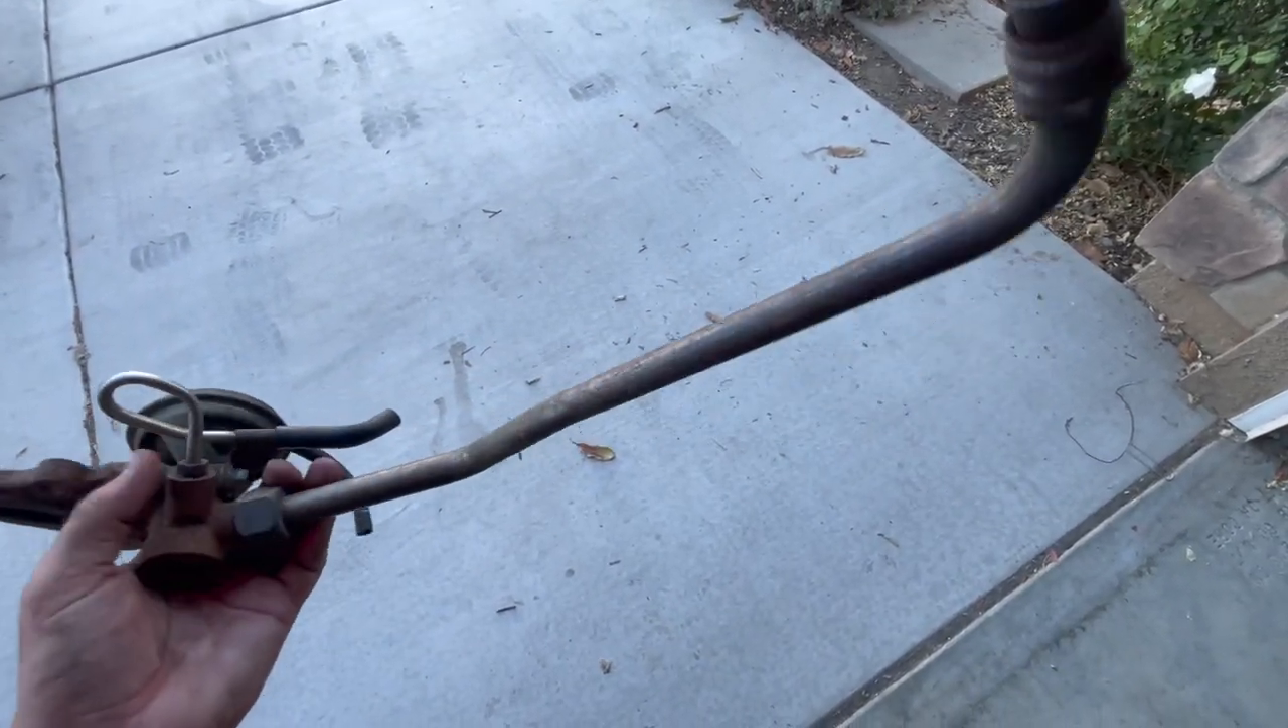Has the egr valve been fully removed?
Yes.